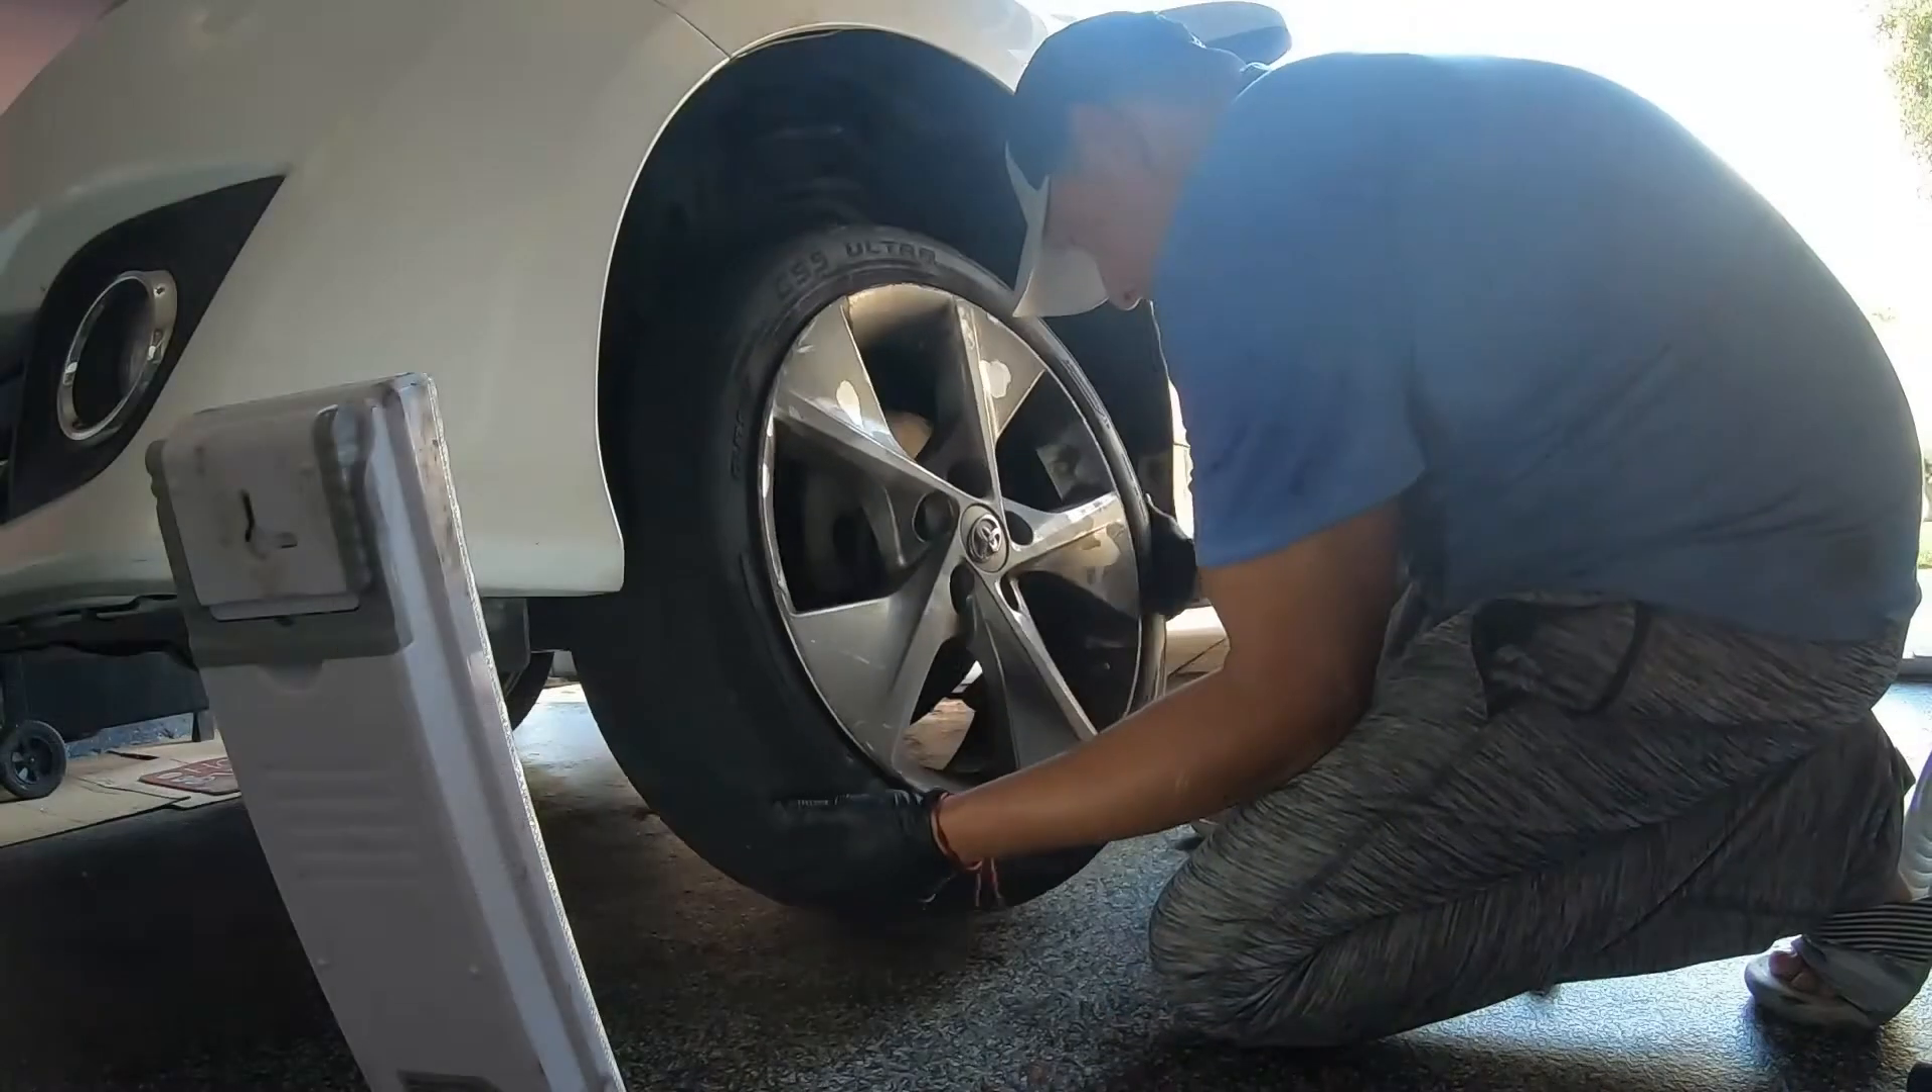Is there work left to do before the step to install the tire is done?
Yes.